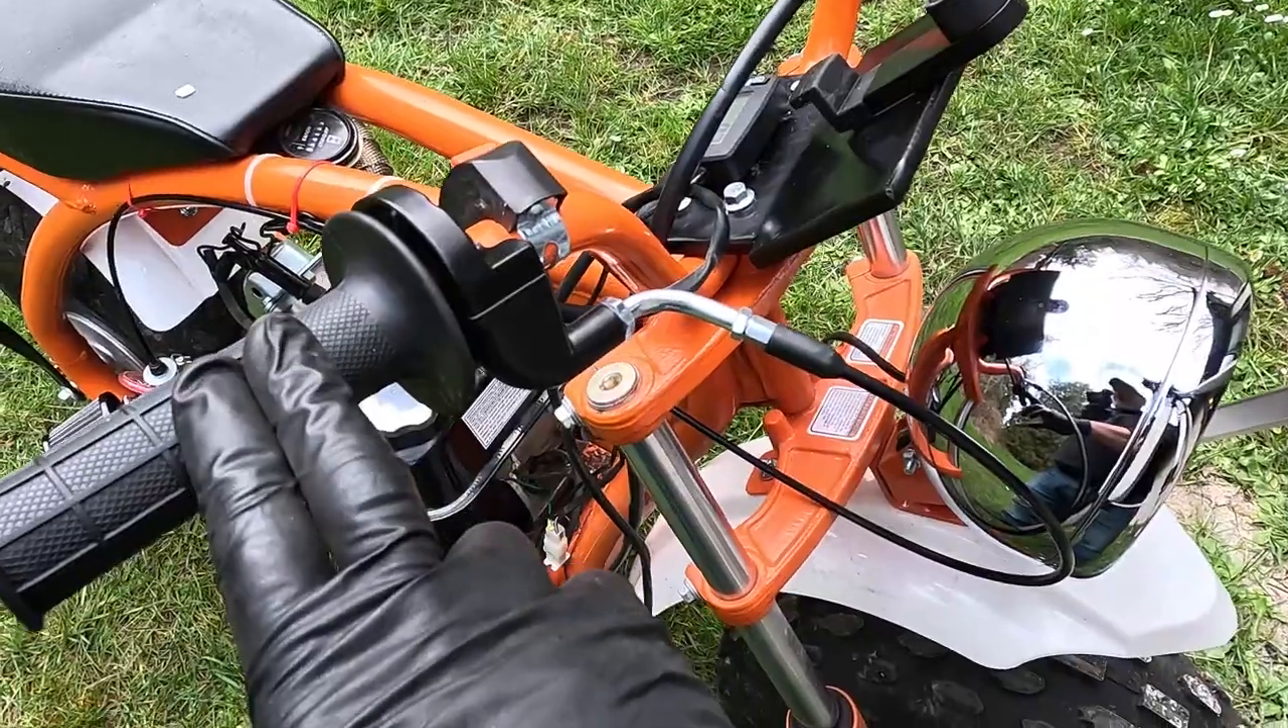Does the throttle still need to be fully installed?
No.